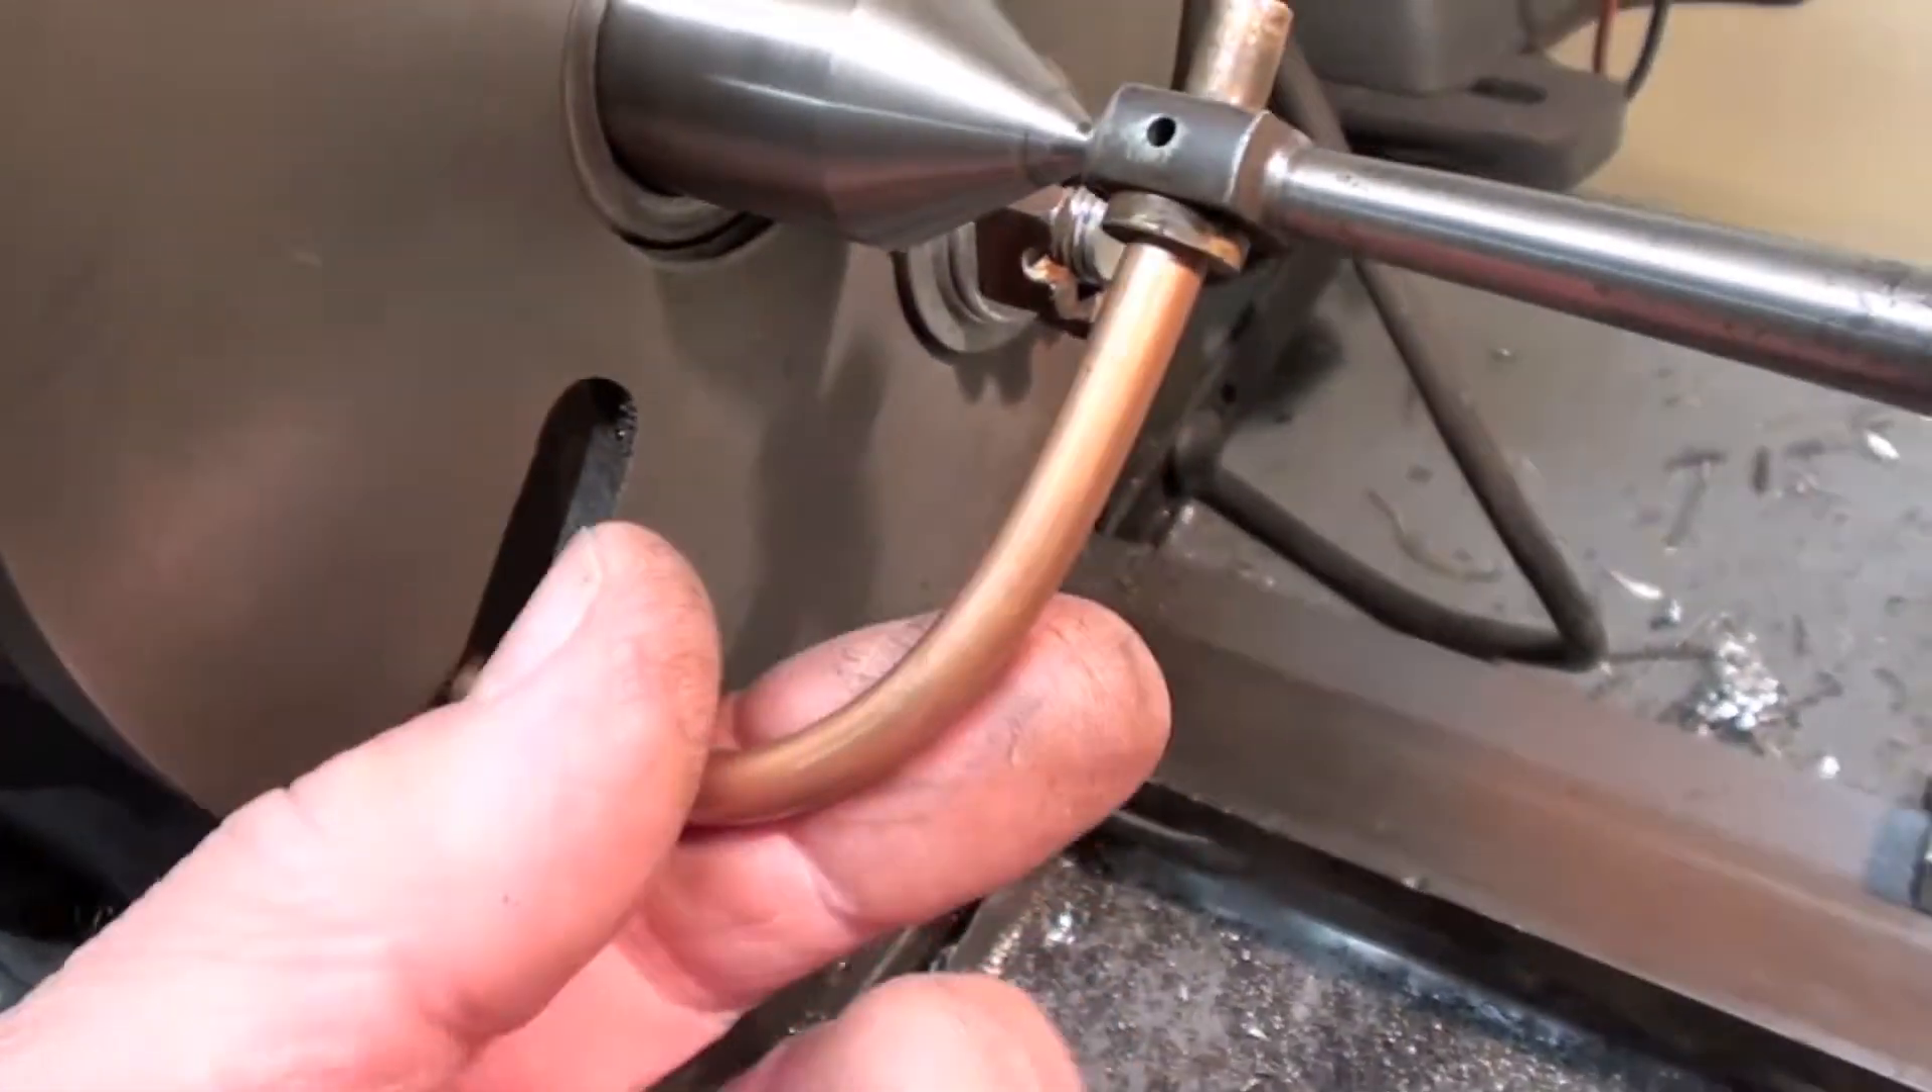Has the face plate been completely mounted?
Yes.